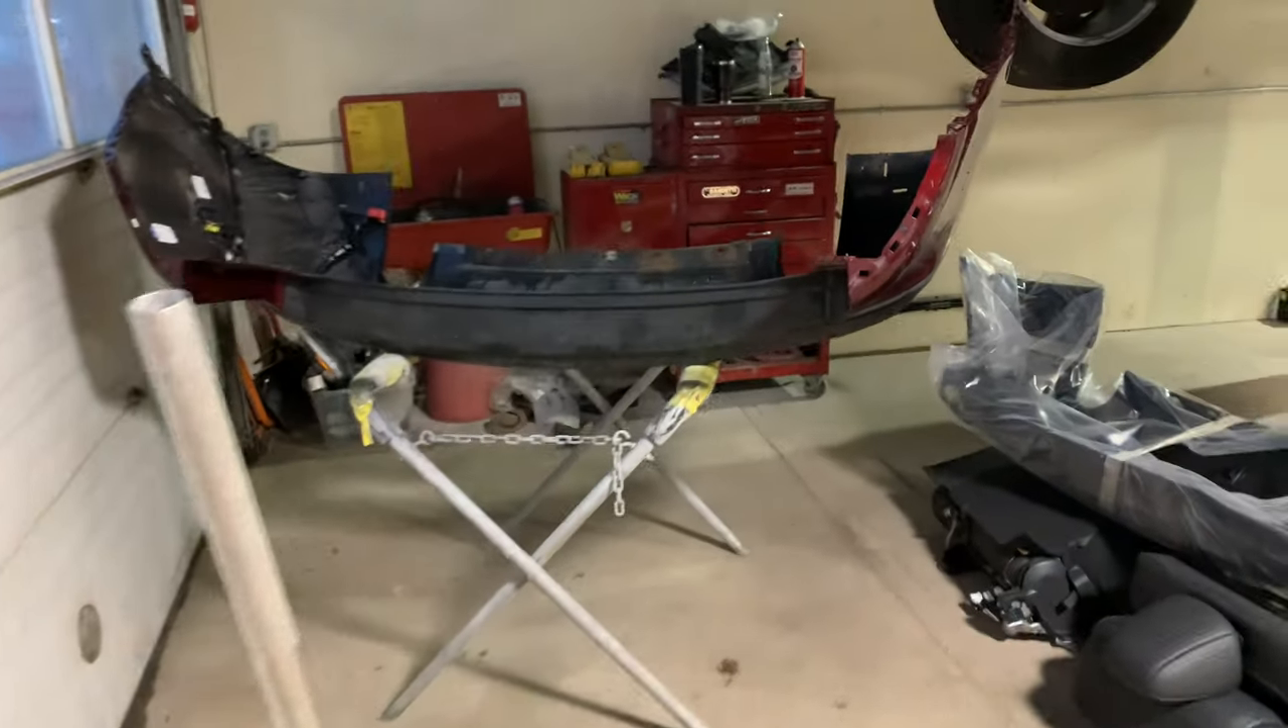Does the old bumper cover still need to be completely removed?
No.